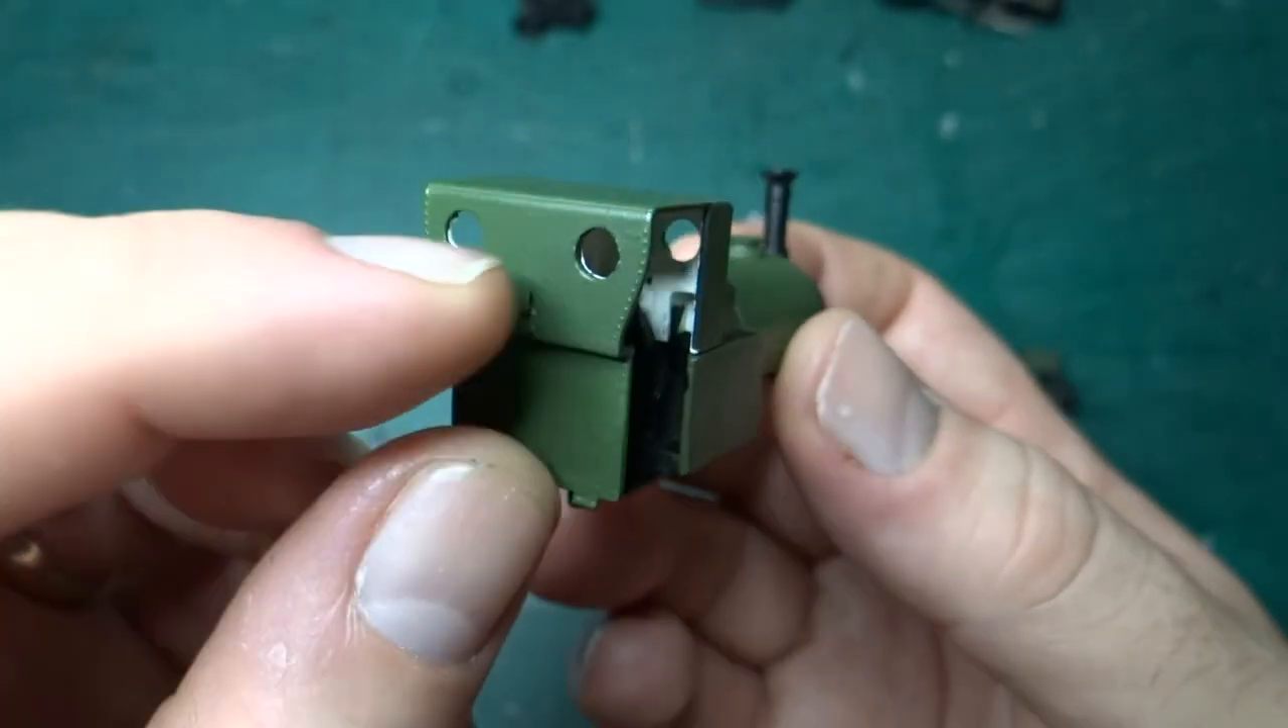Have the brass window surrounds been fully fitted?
No.